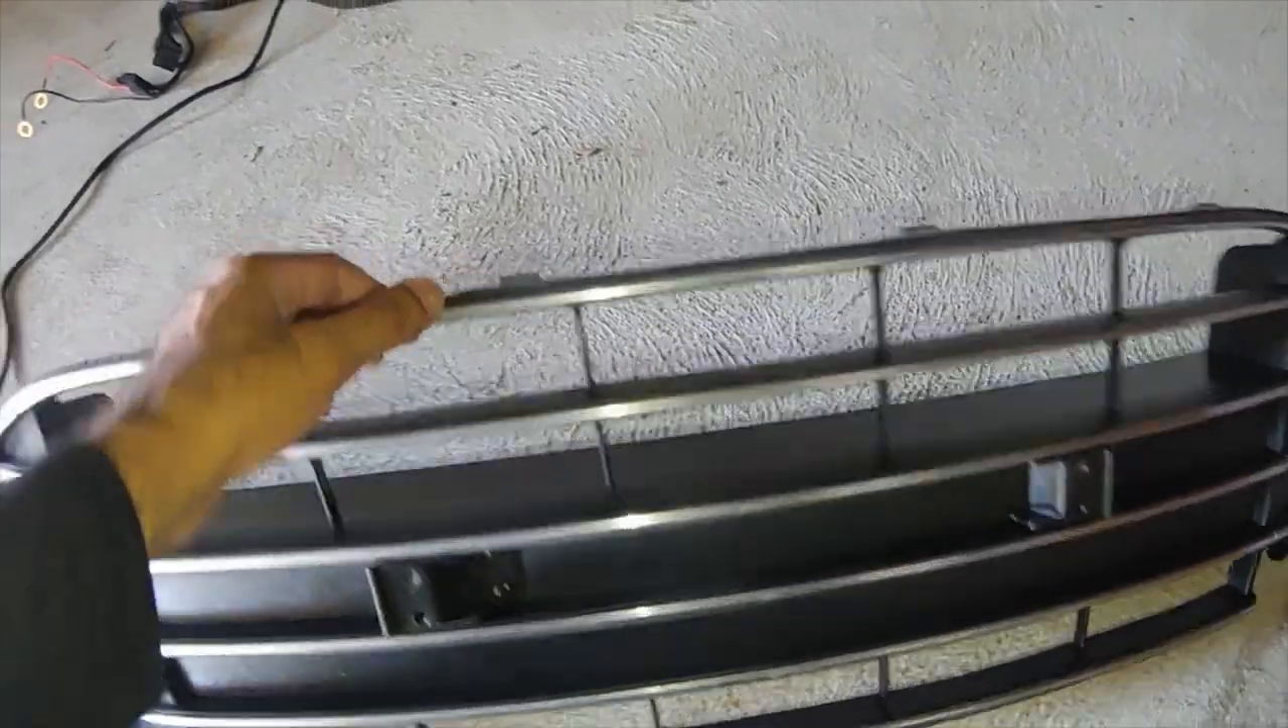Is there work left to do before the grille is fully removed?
No.